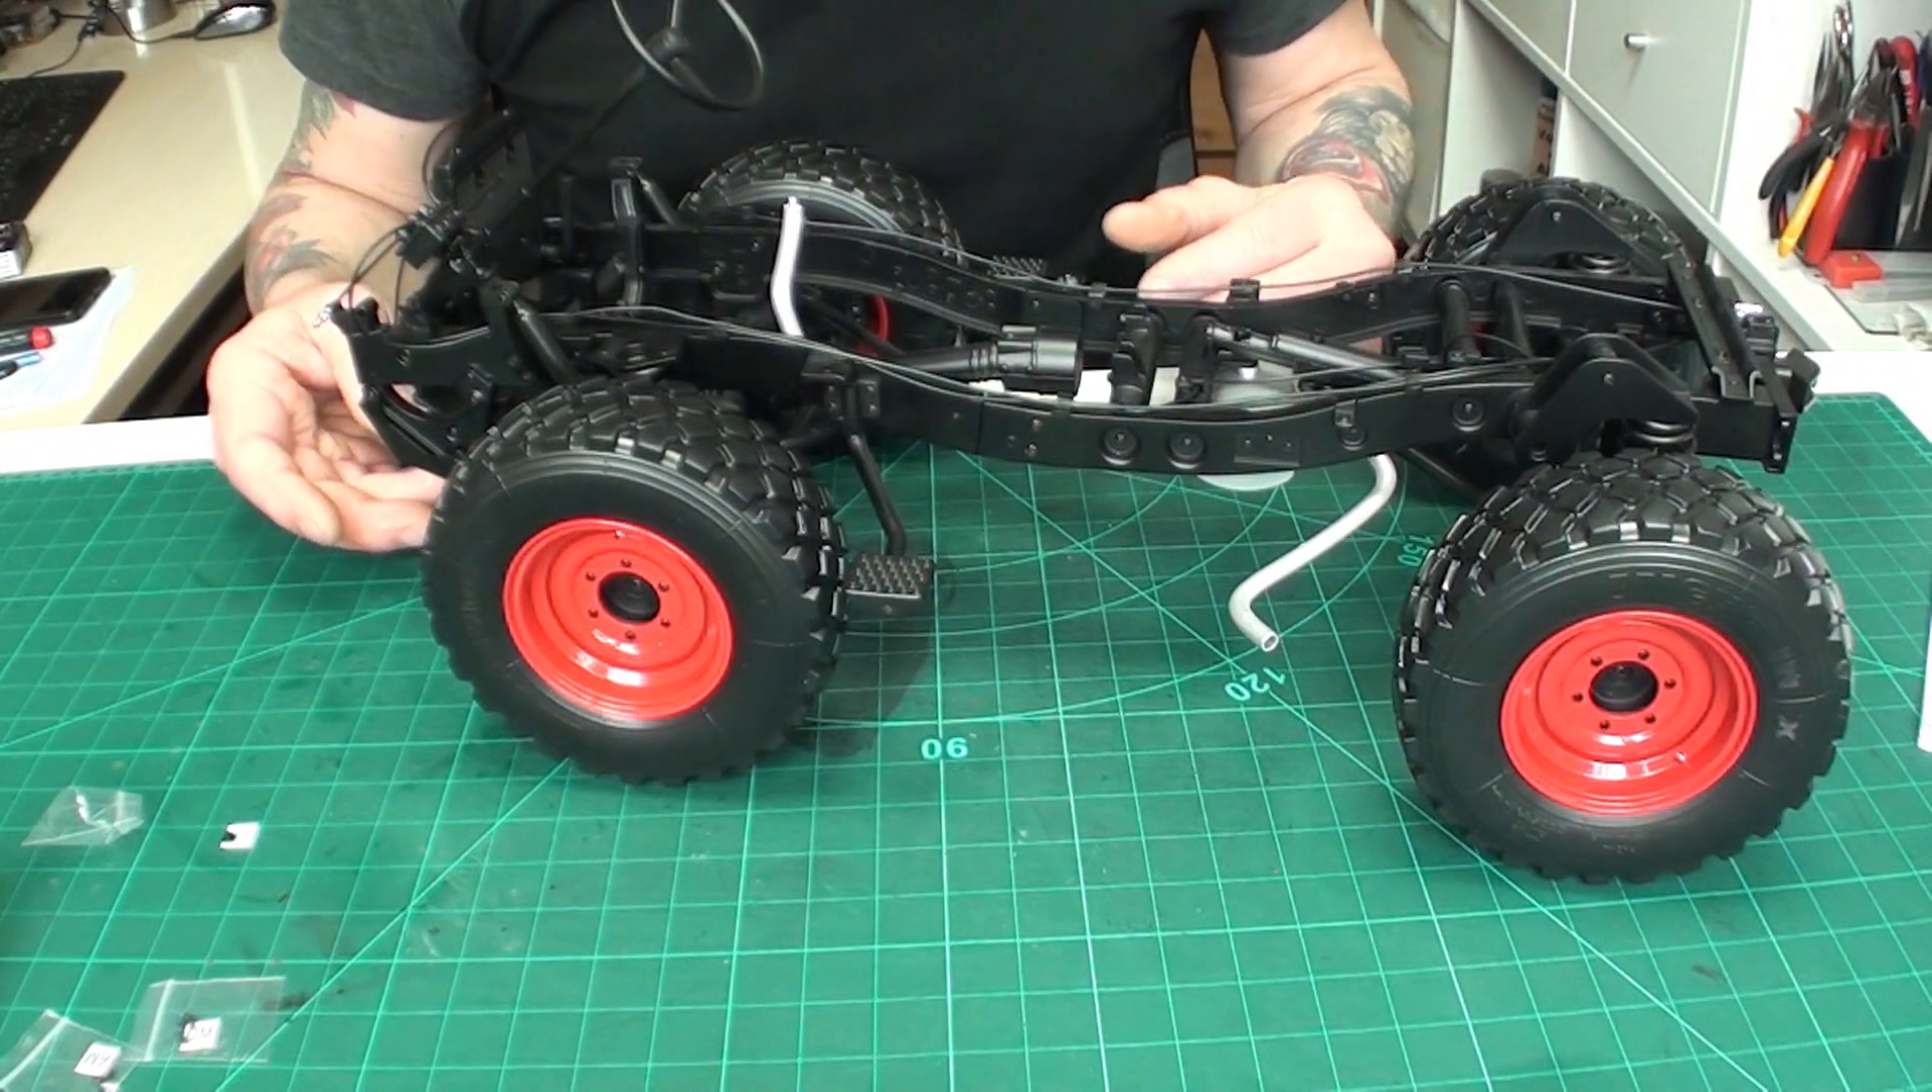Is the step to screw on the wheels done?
Yes.